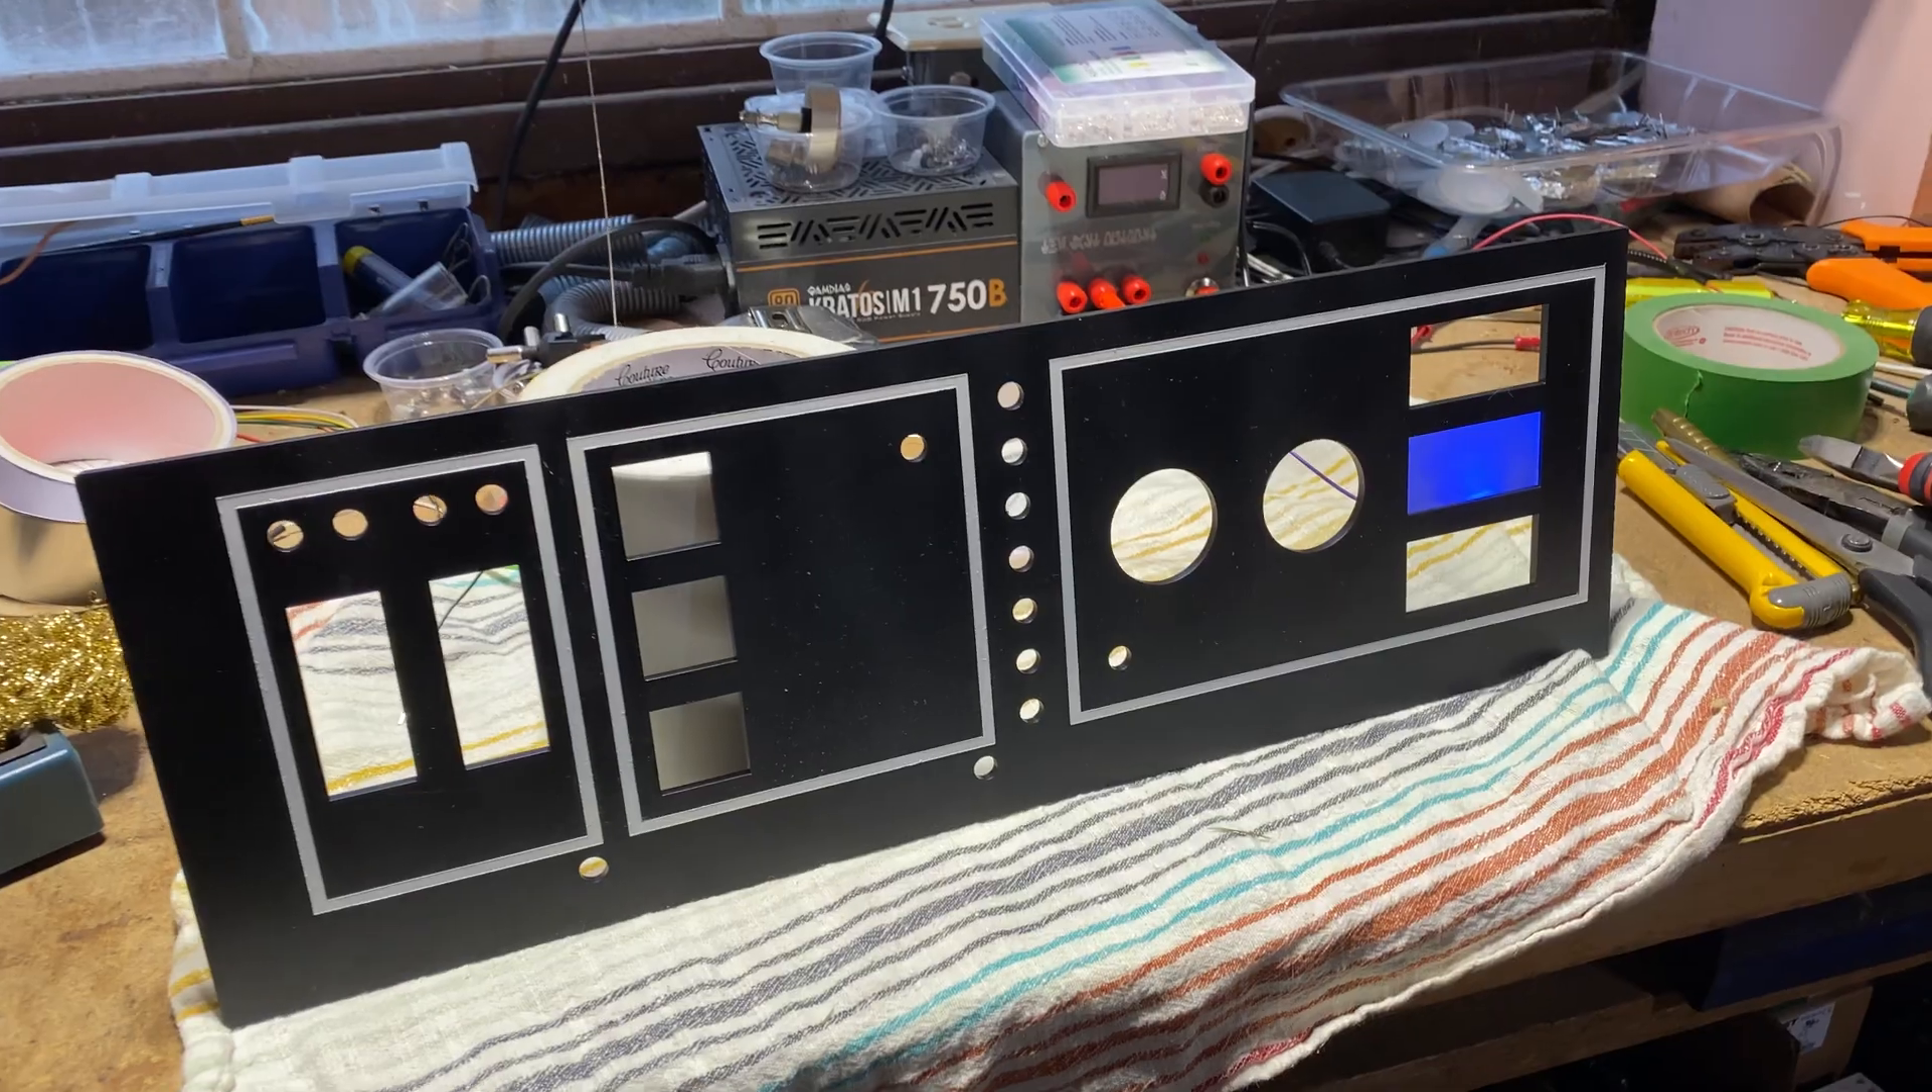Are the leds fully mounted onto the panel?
No.